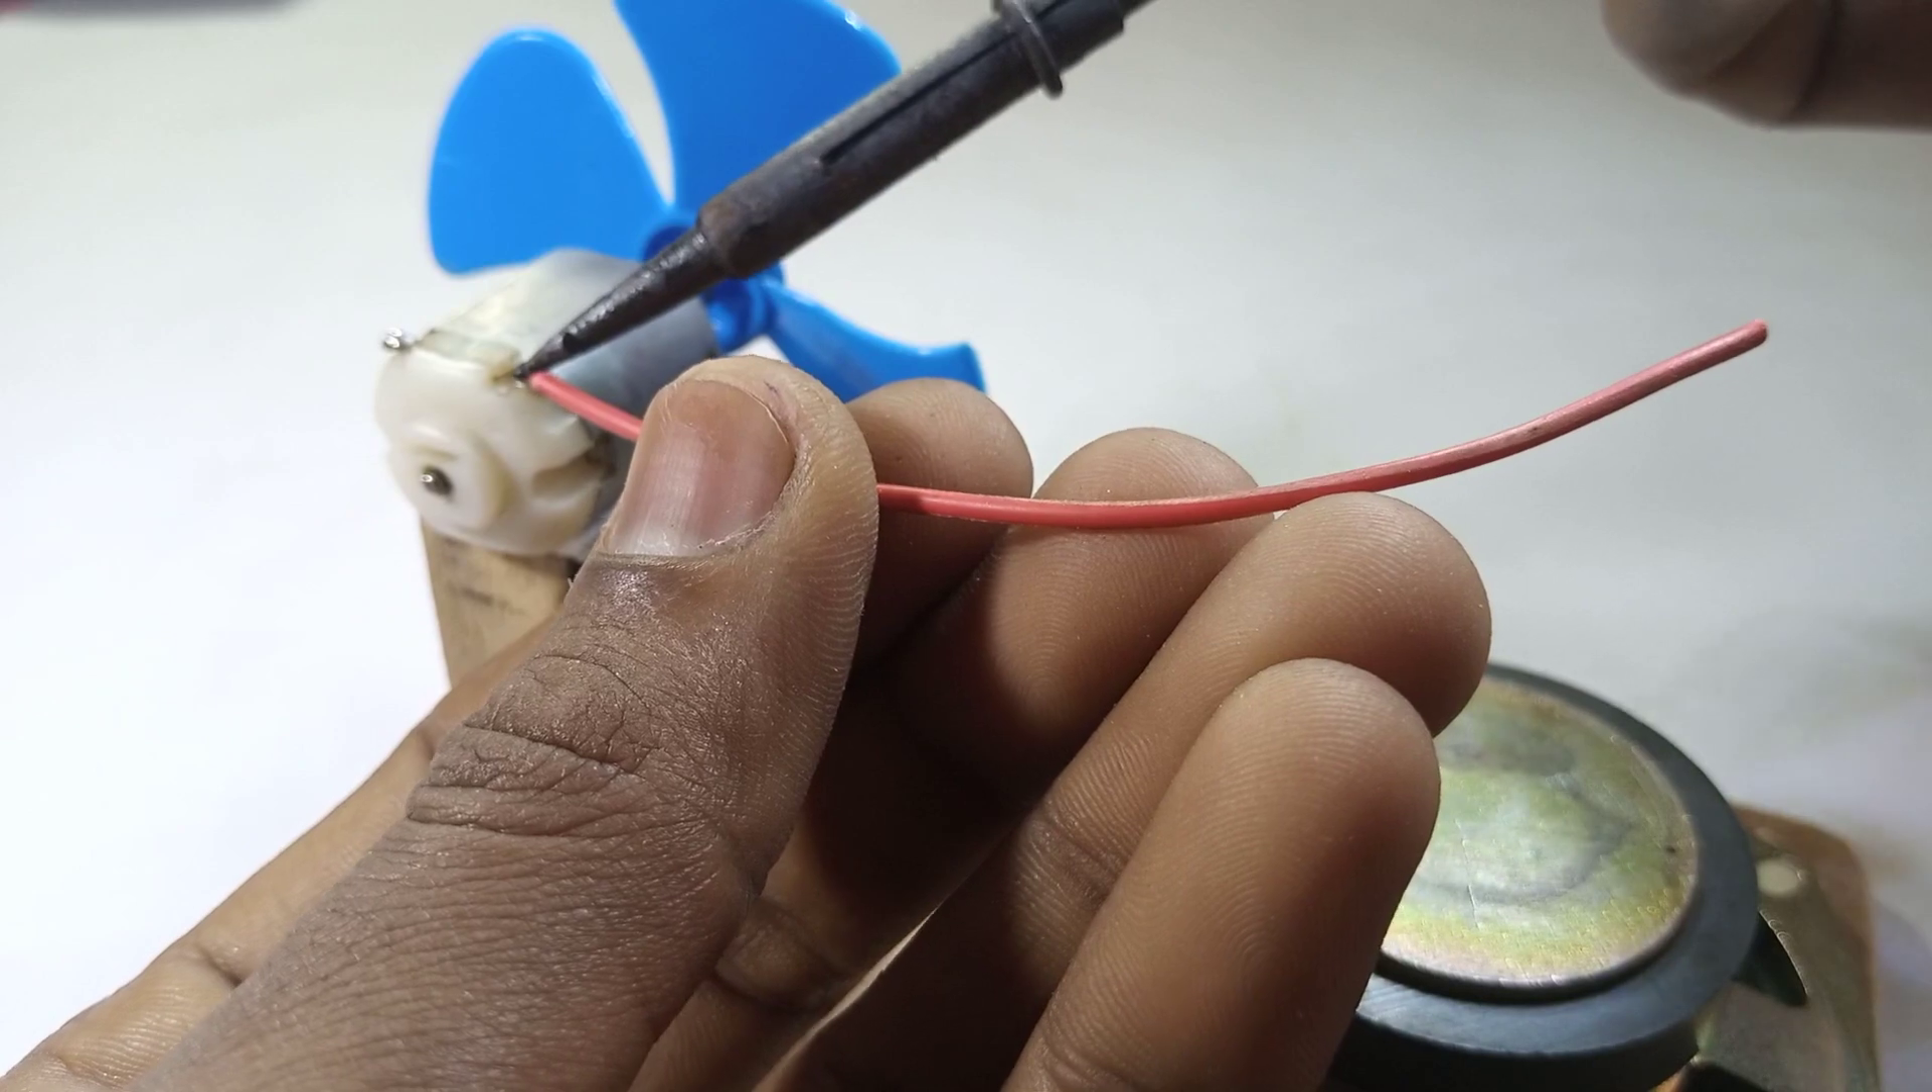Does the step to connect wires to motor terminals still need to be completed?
Yes.